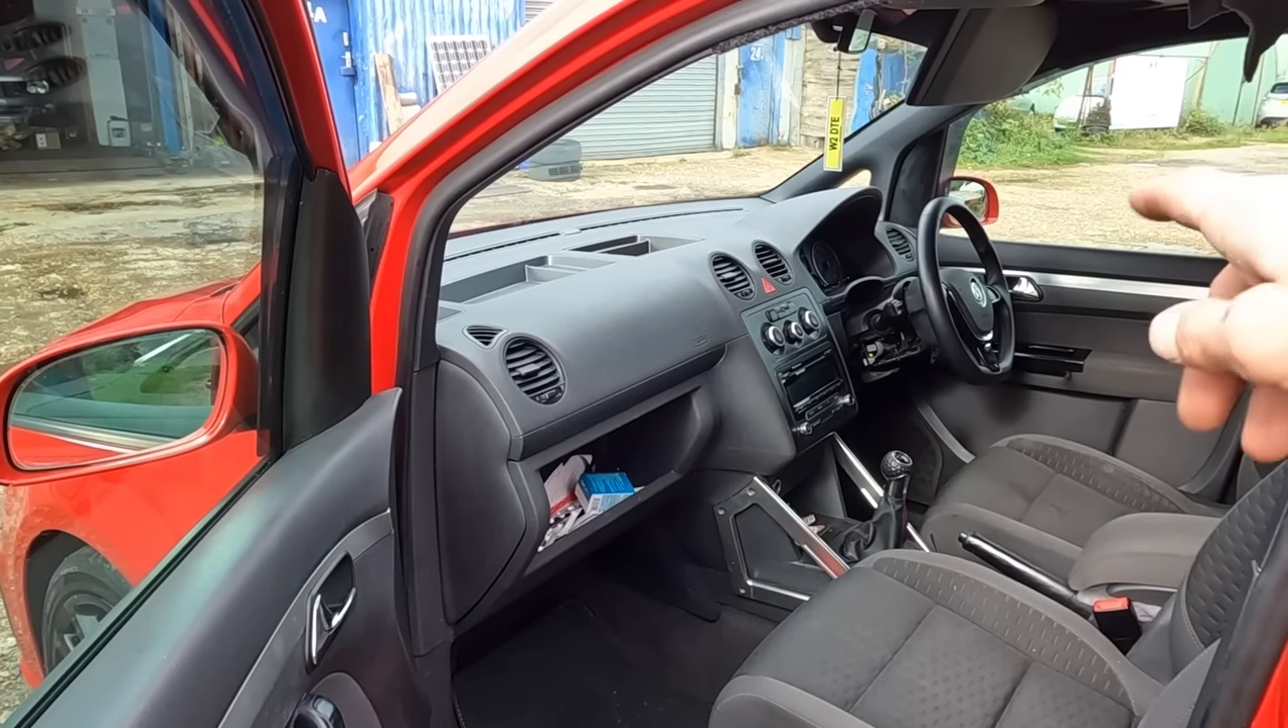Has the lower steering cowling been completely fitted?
No.